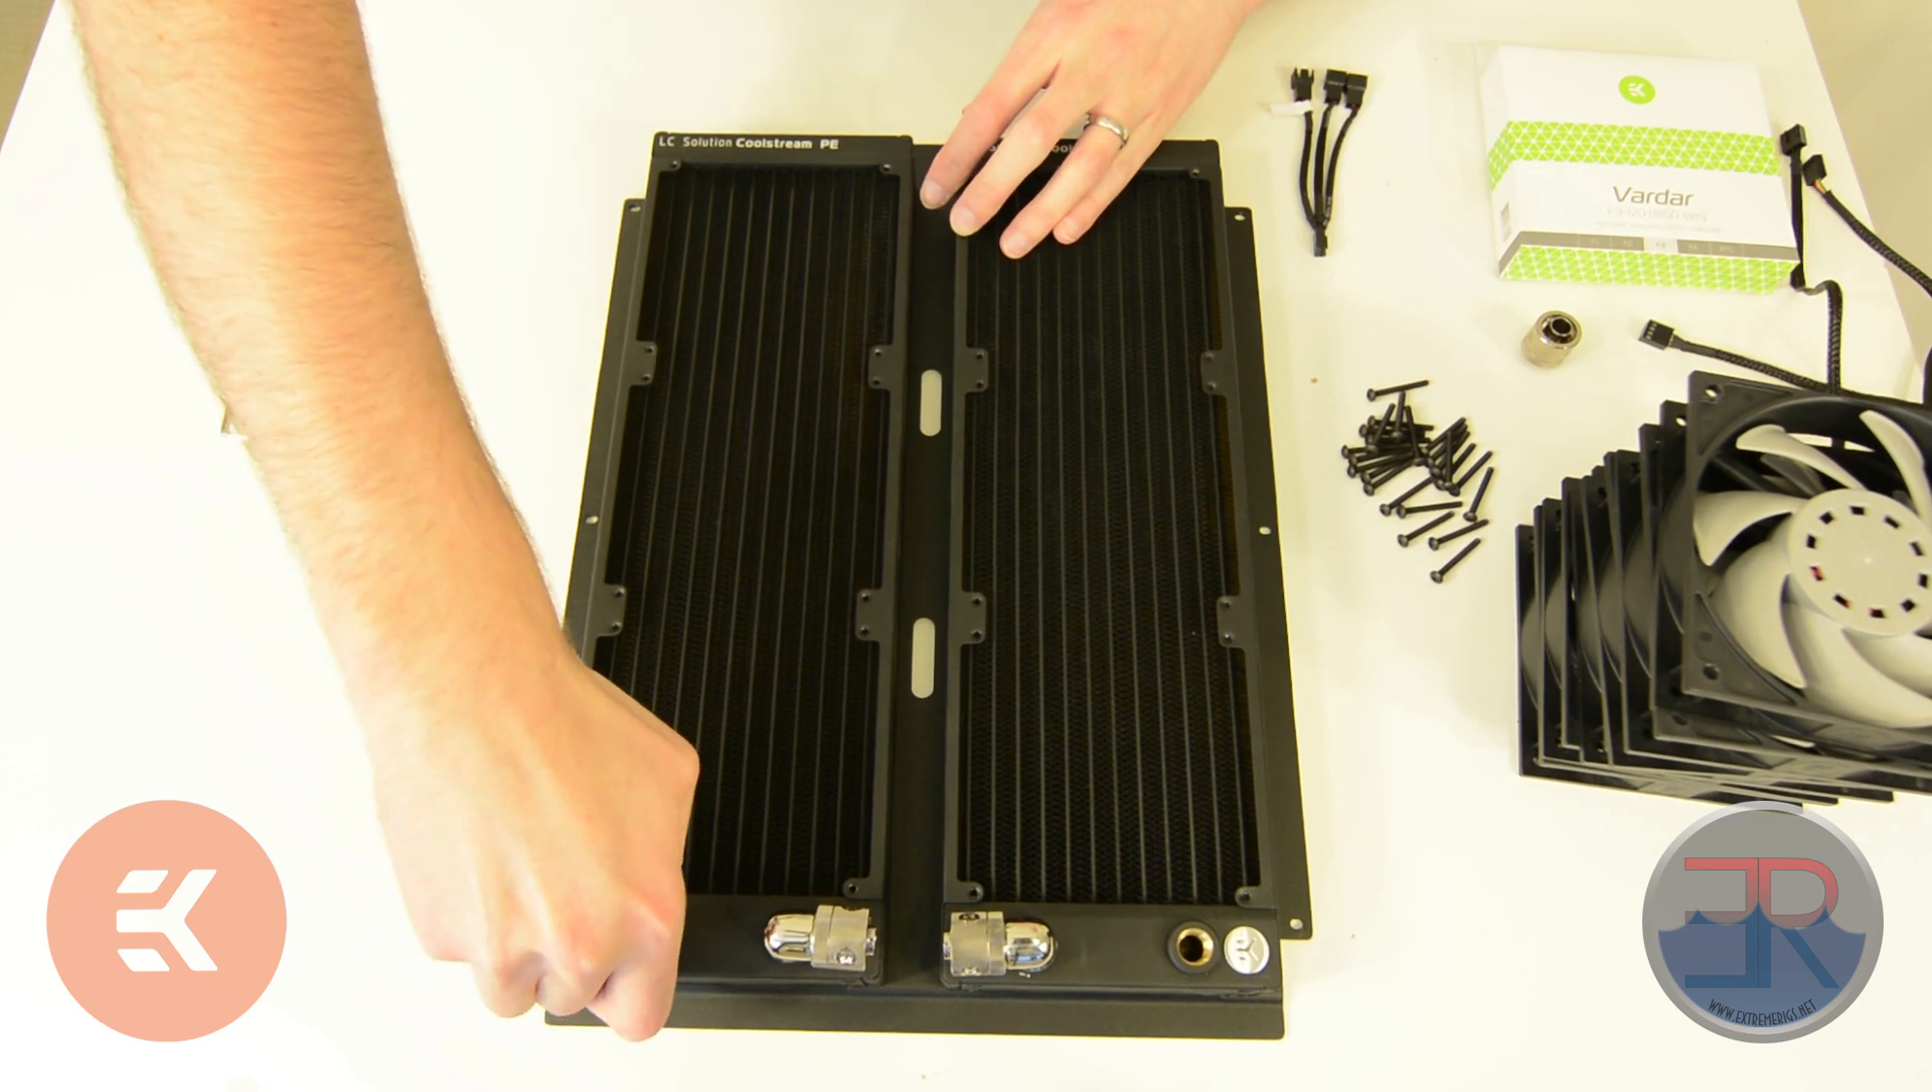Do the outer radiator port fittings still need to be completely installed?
Yes.